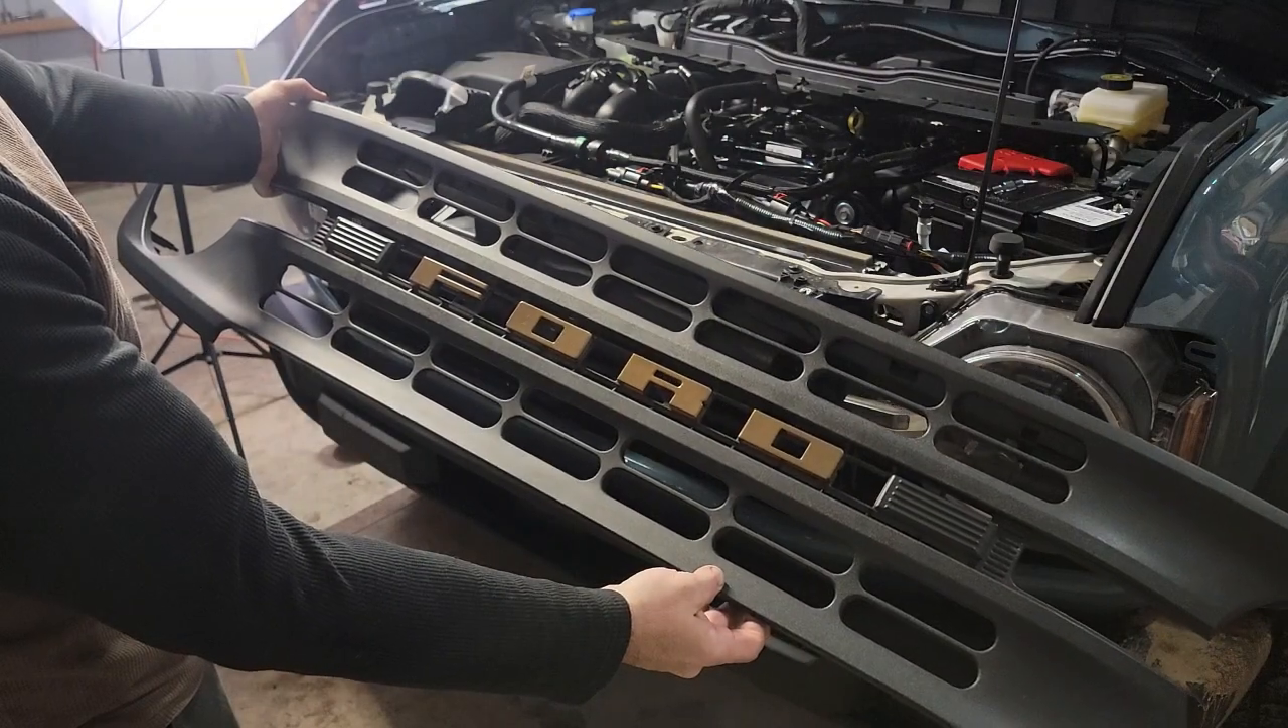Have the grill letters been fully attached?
Yes.